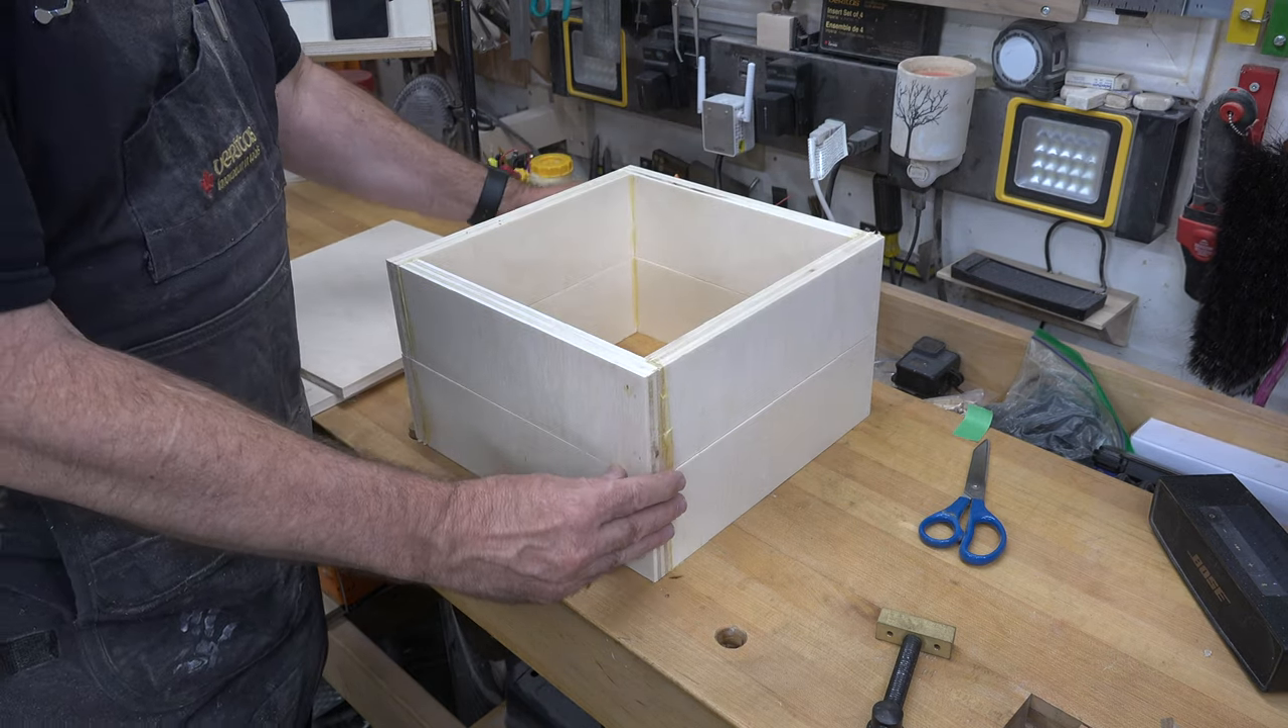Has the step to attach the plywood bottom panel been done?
No.